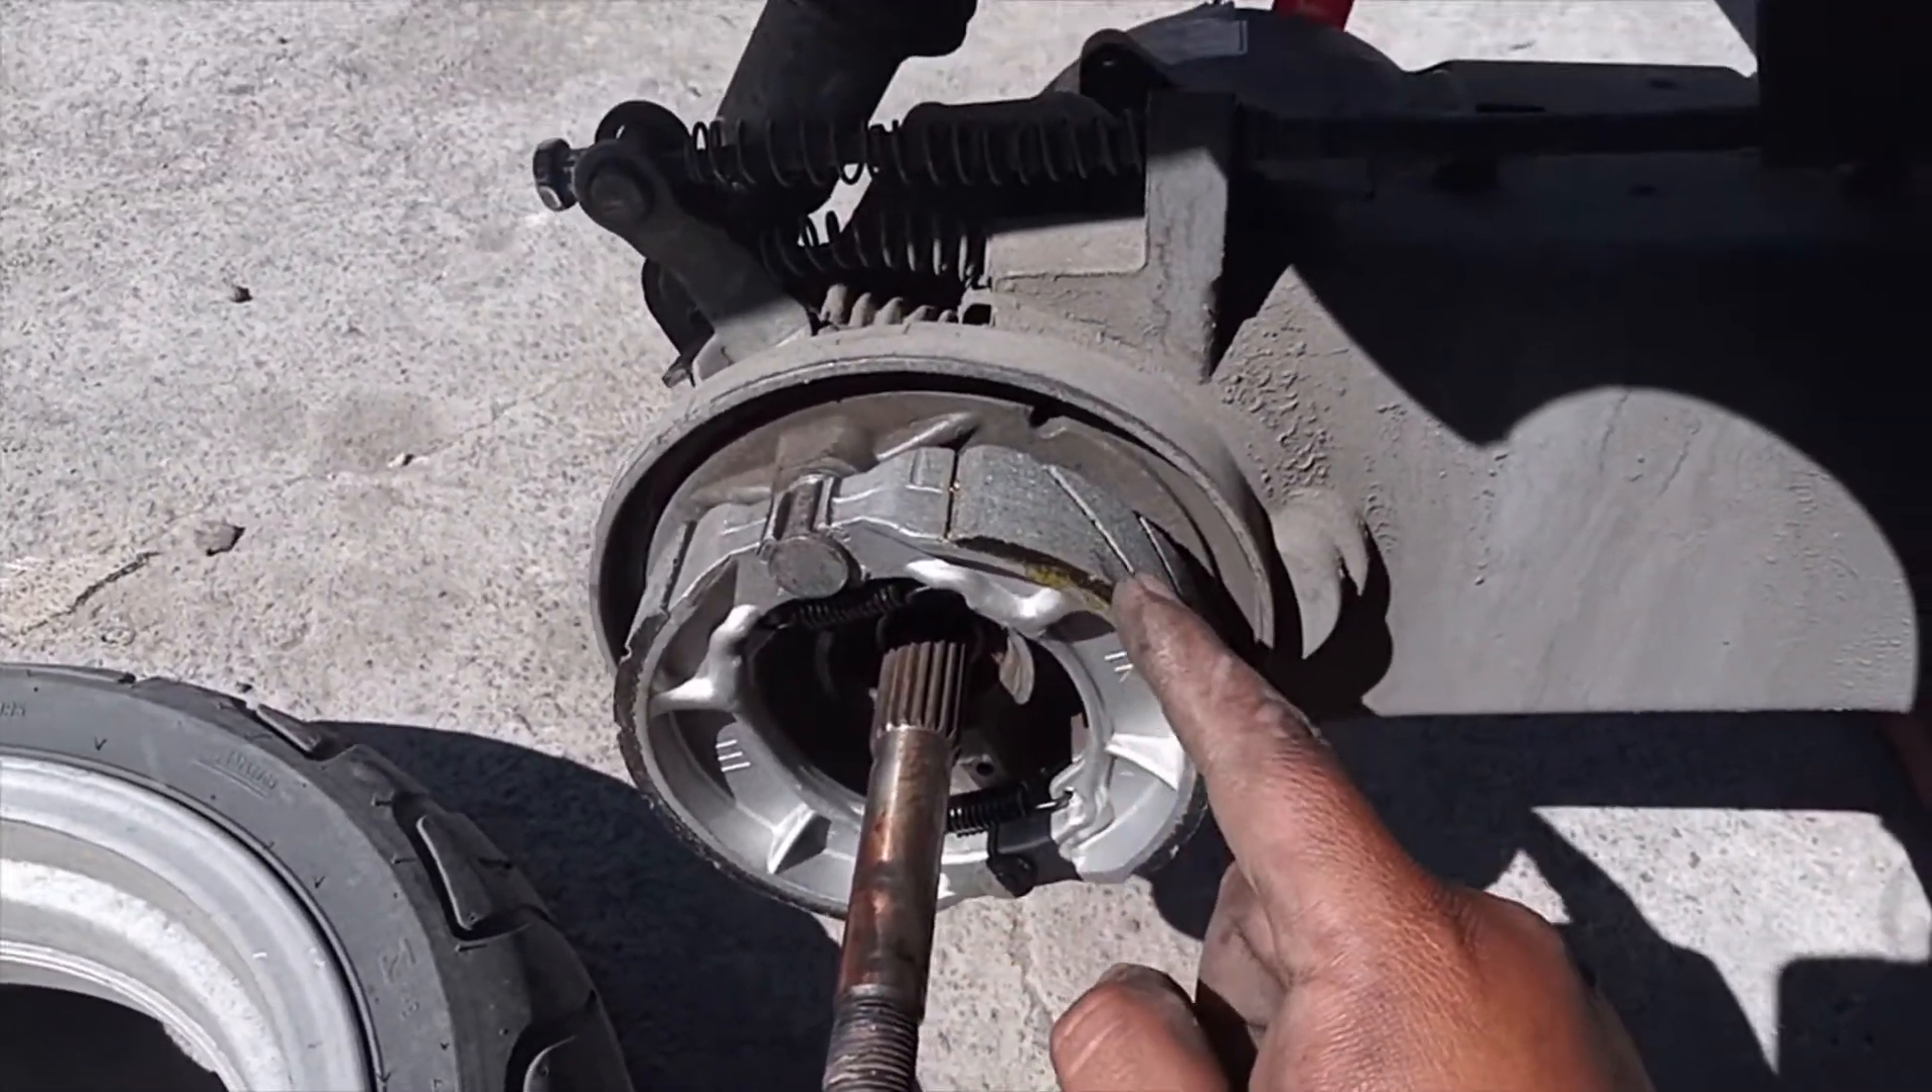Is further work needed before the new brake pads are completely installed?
No.